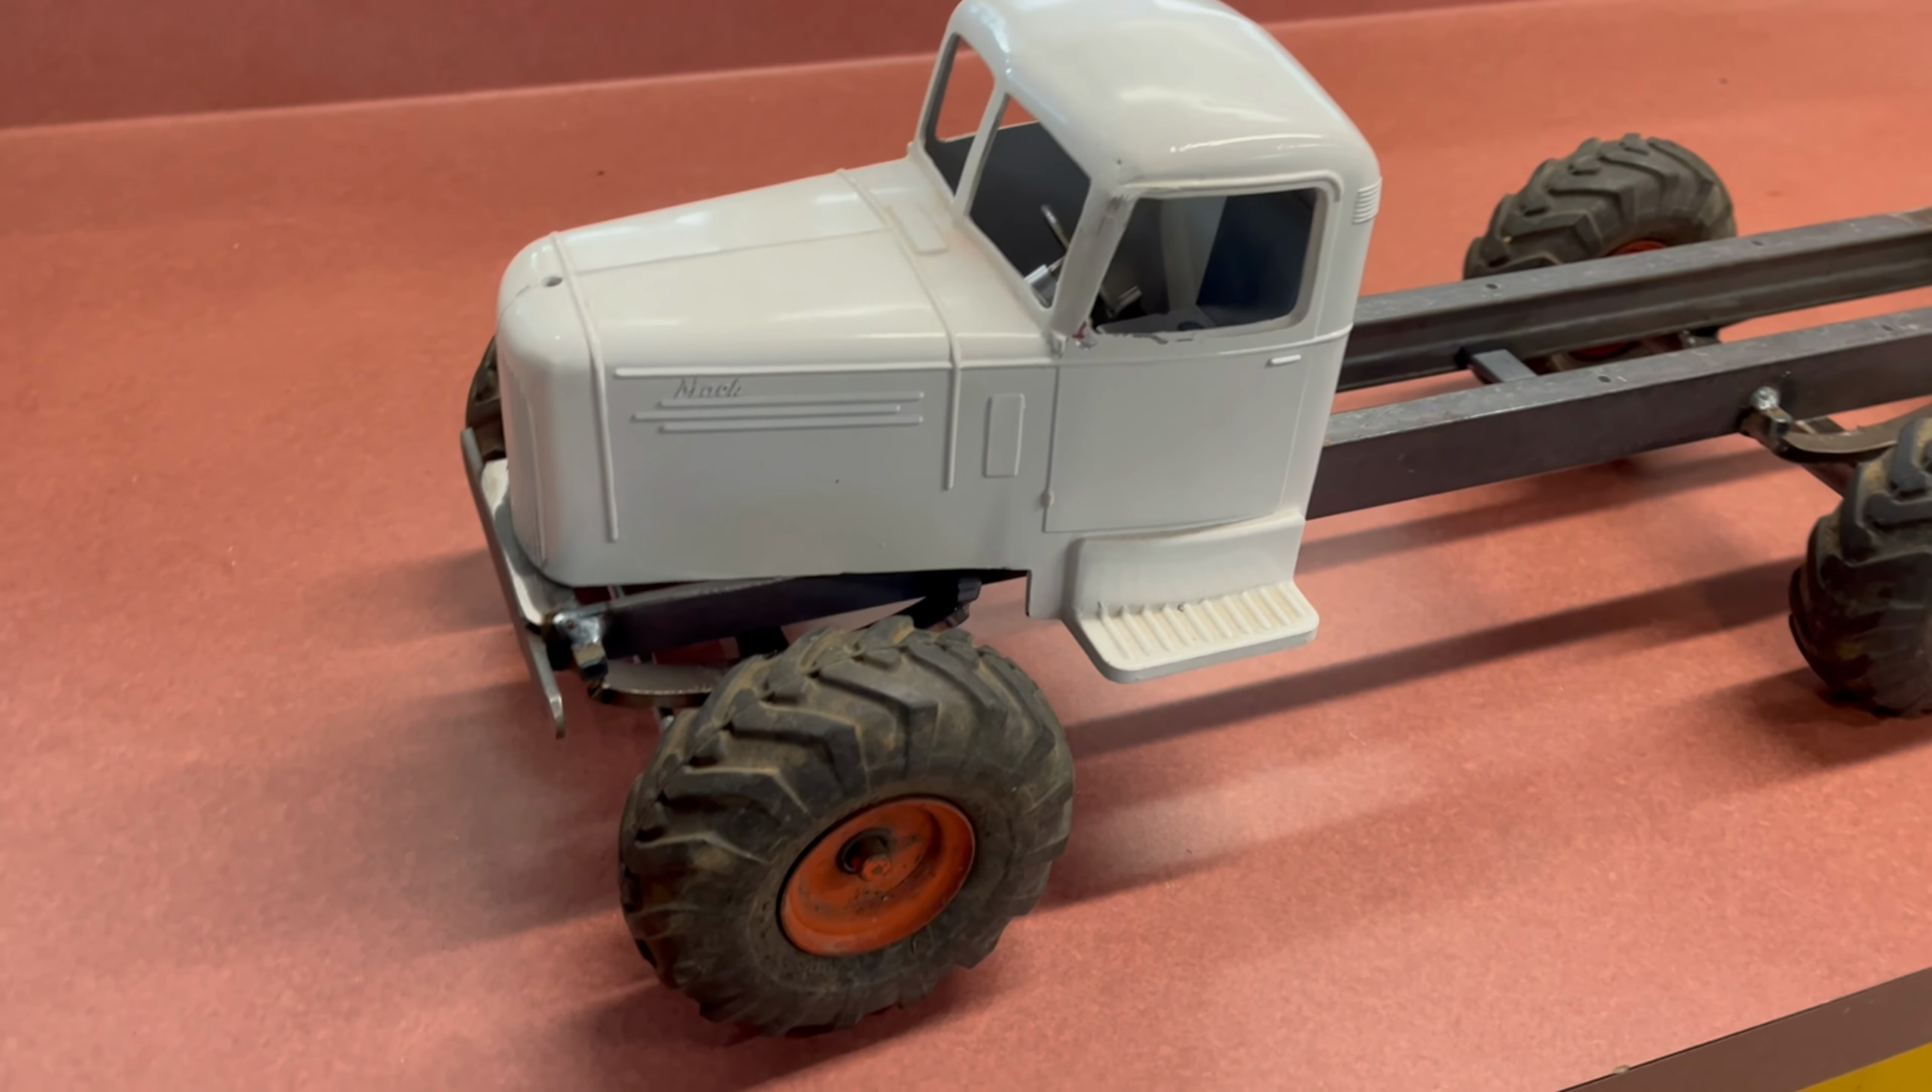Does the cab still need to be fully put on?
No.